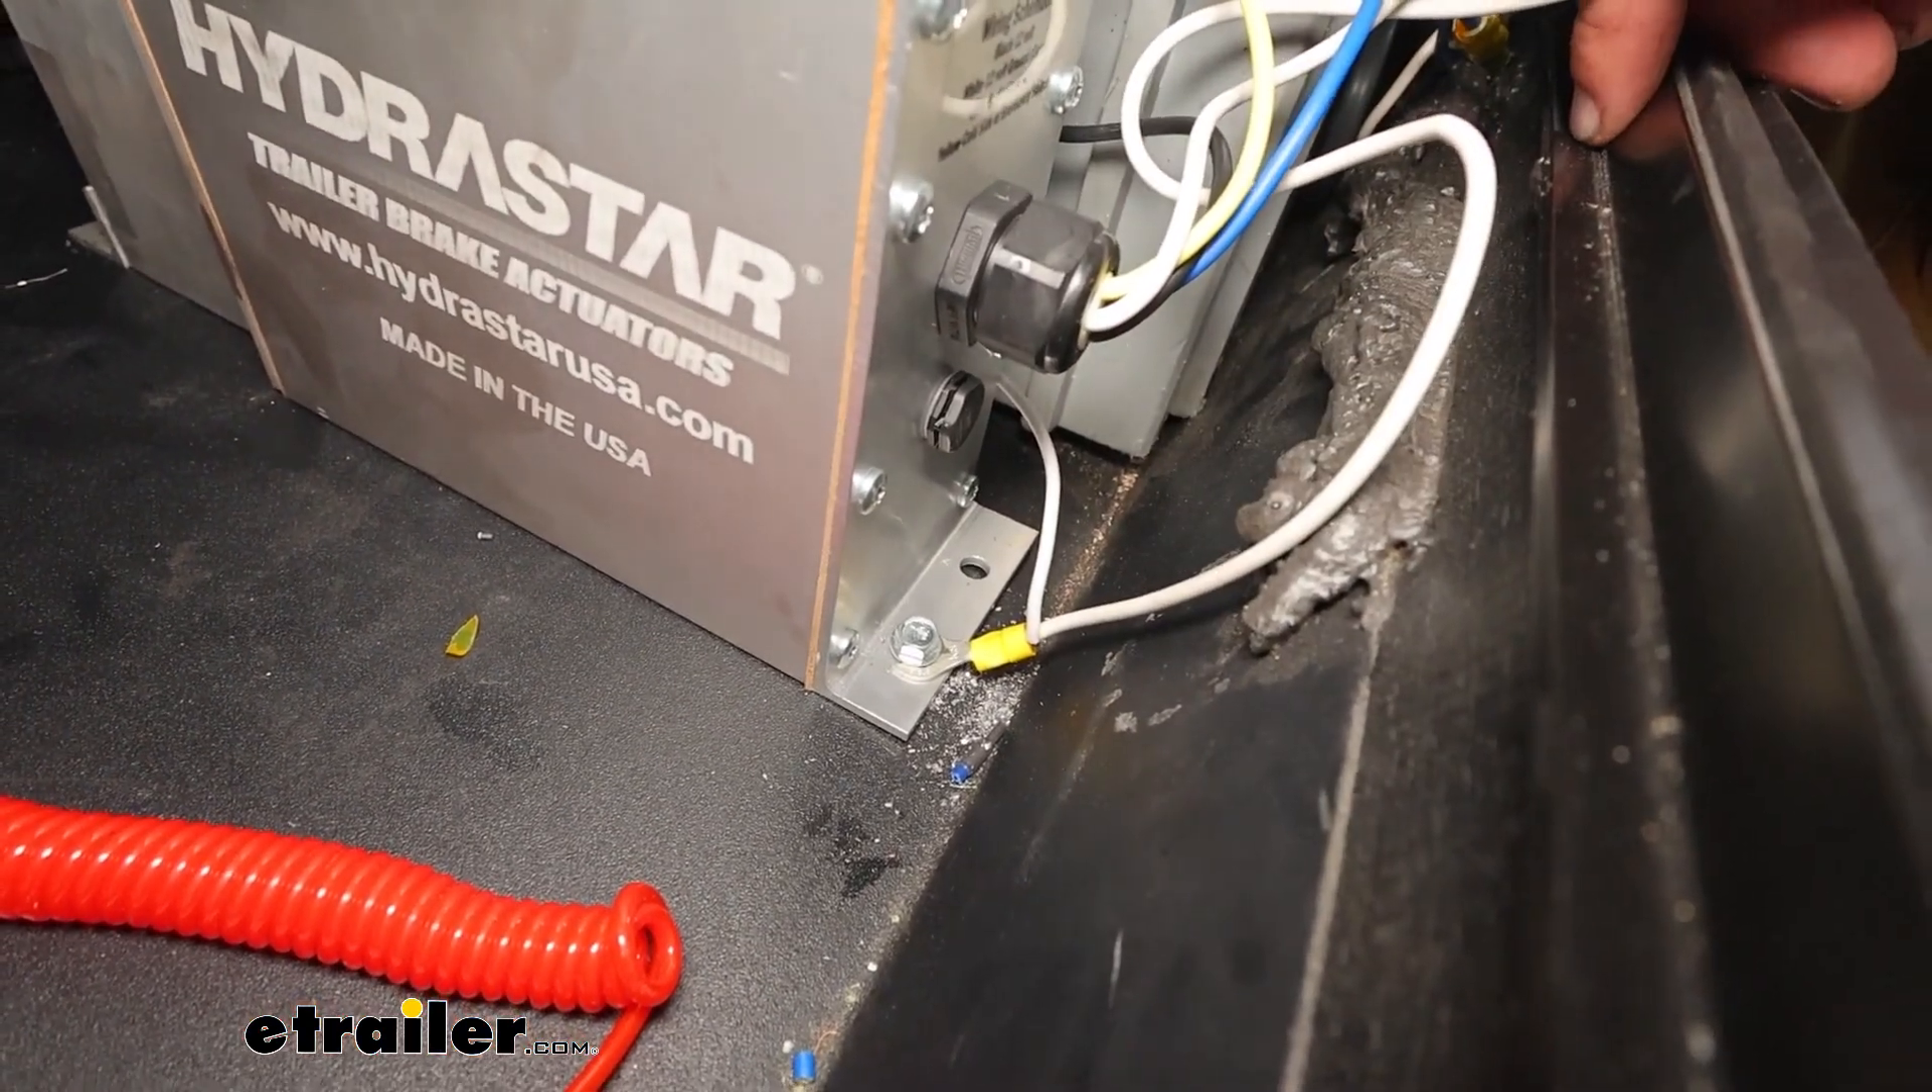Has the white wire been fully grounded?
Yes.